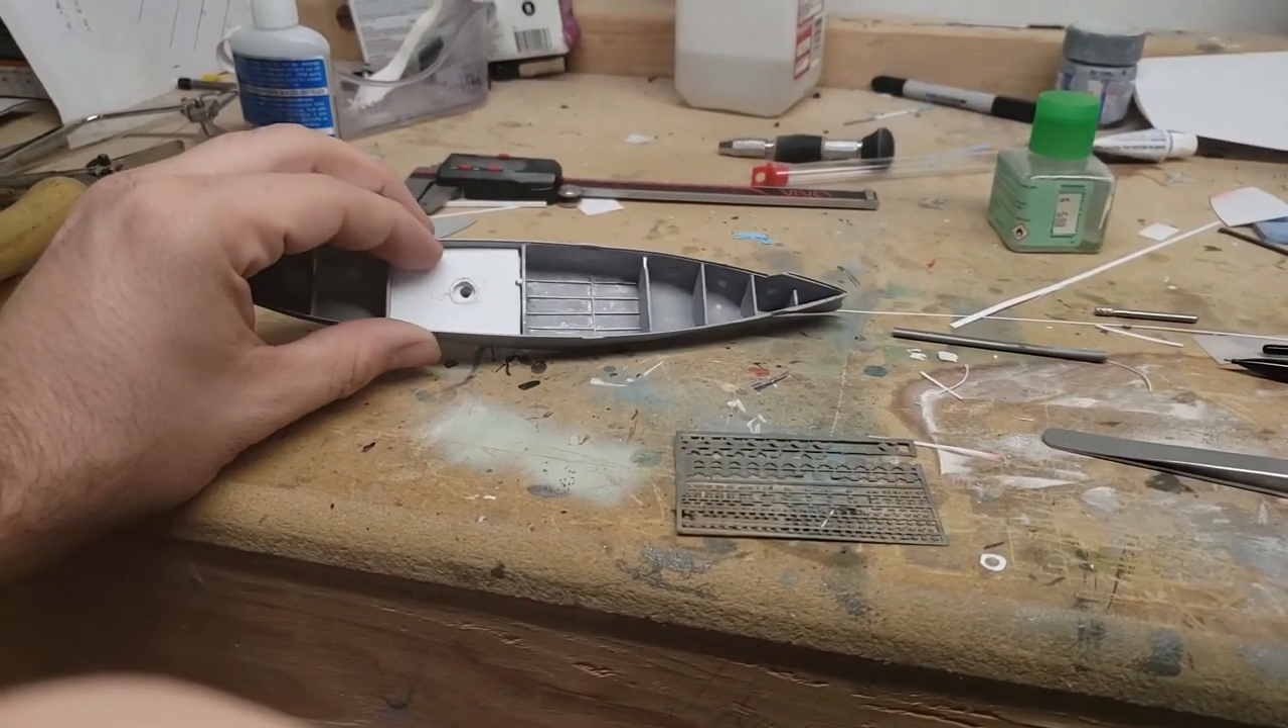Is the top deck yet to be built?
Yes.